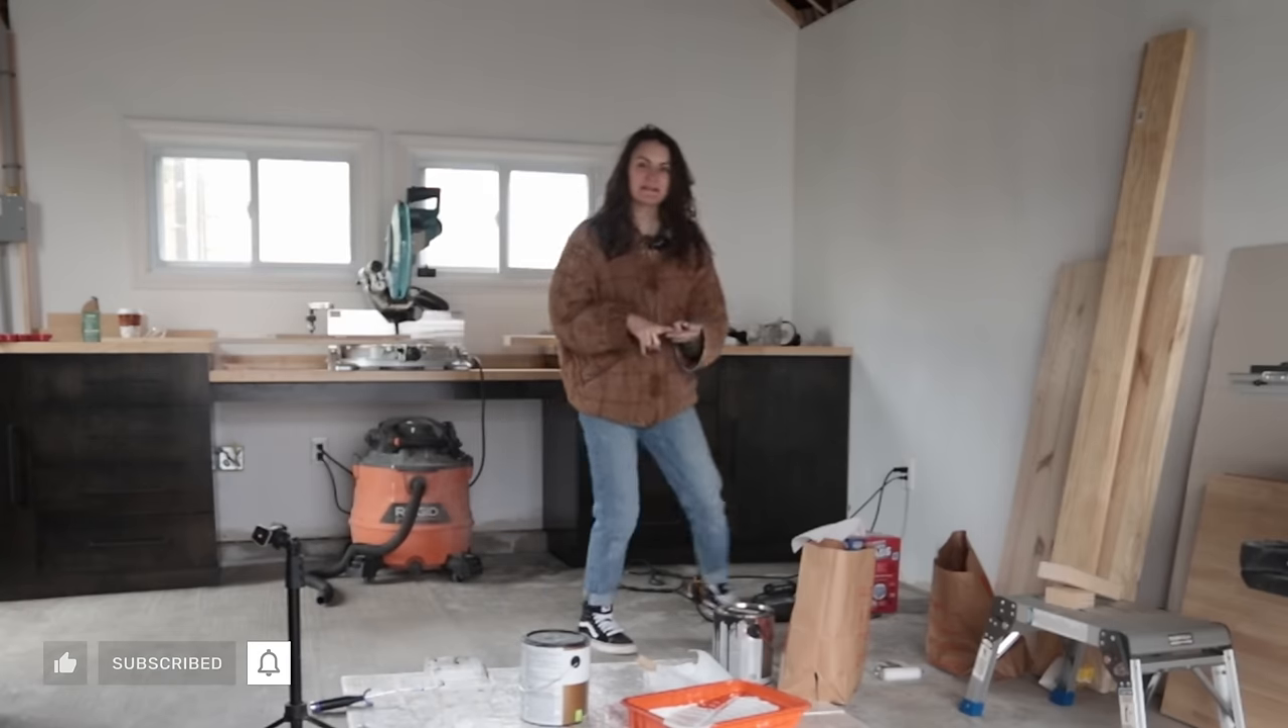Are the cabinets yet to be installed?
No.